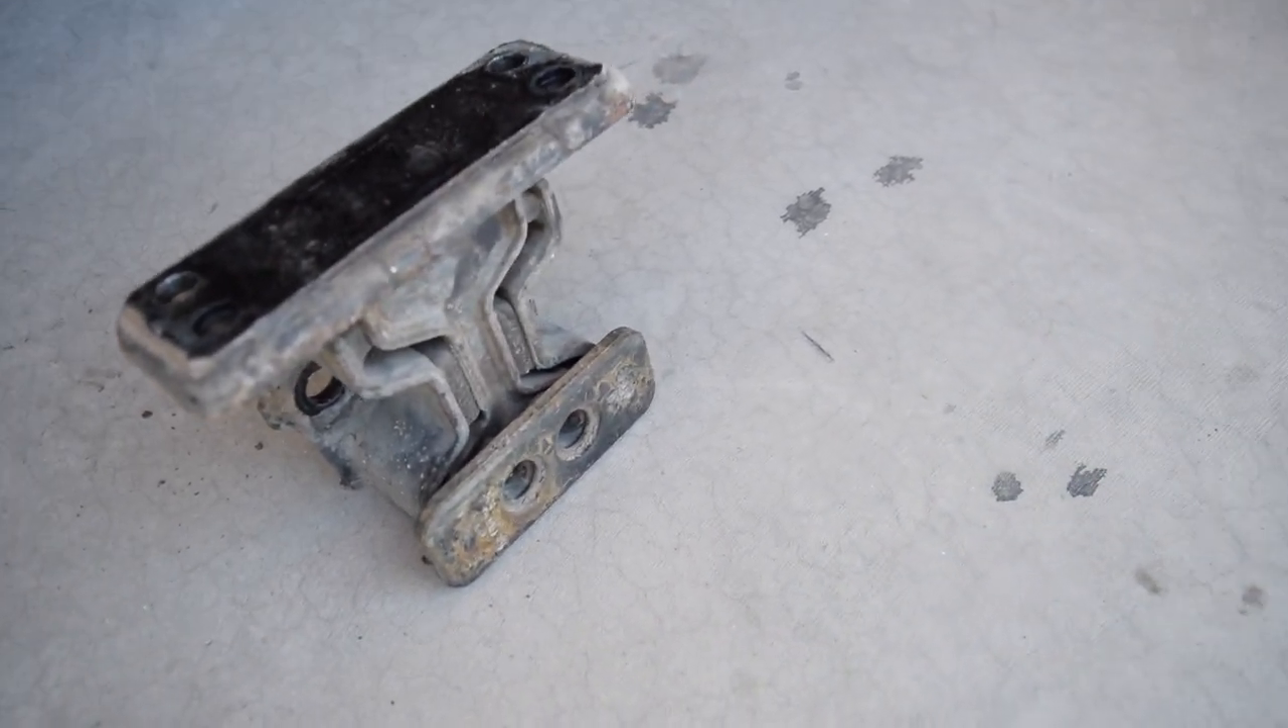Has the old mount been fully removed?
Yes.